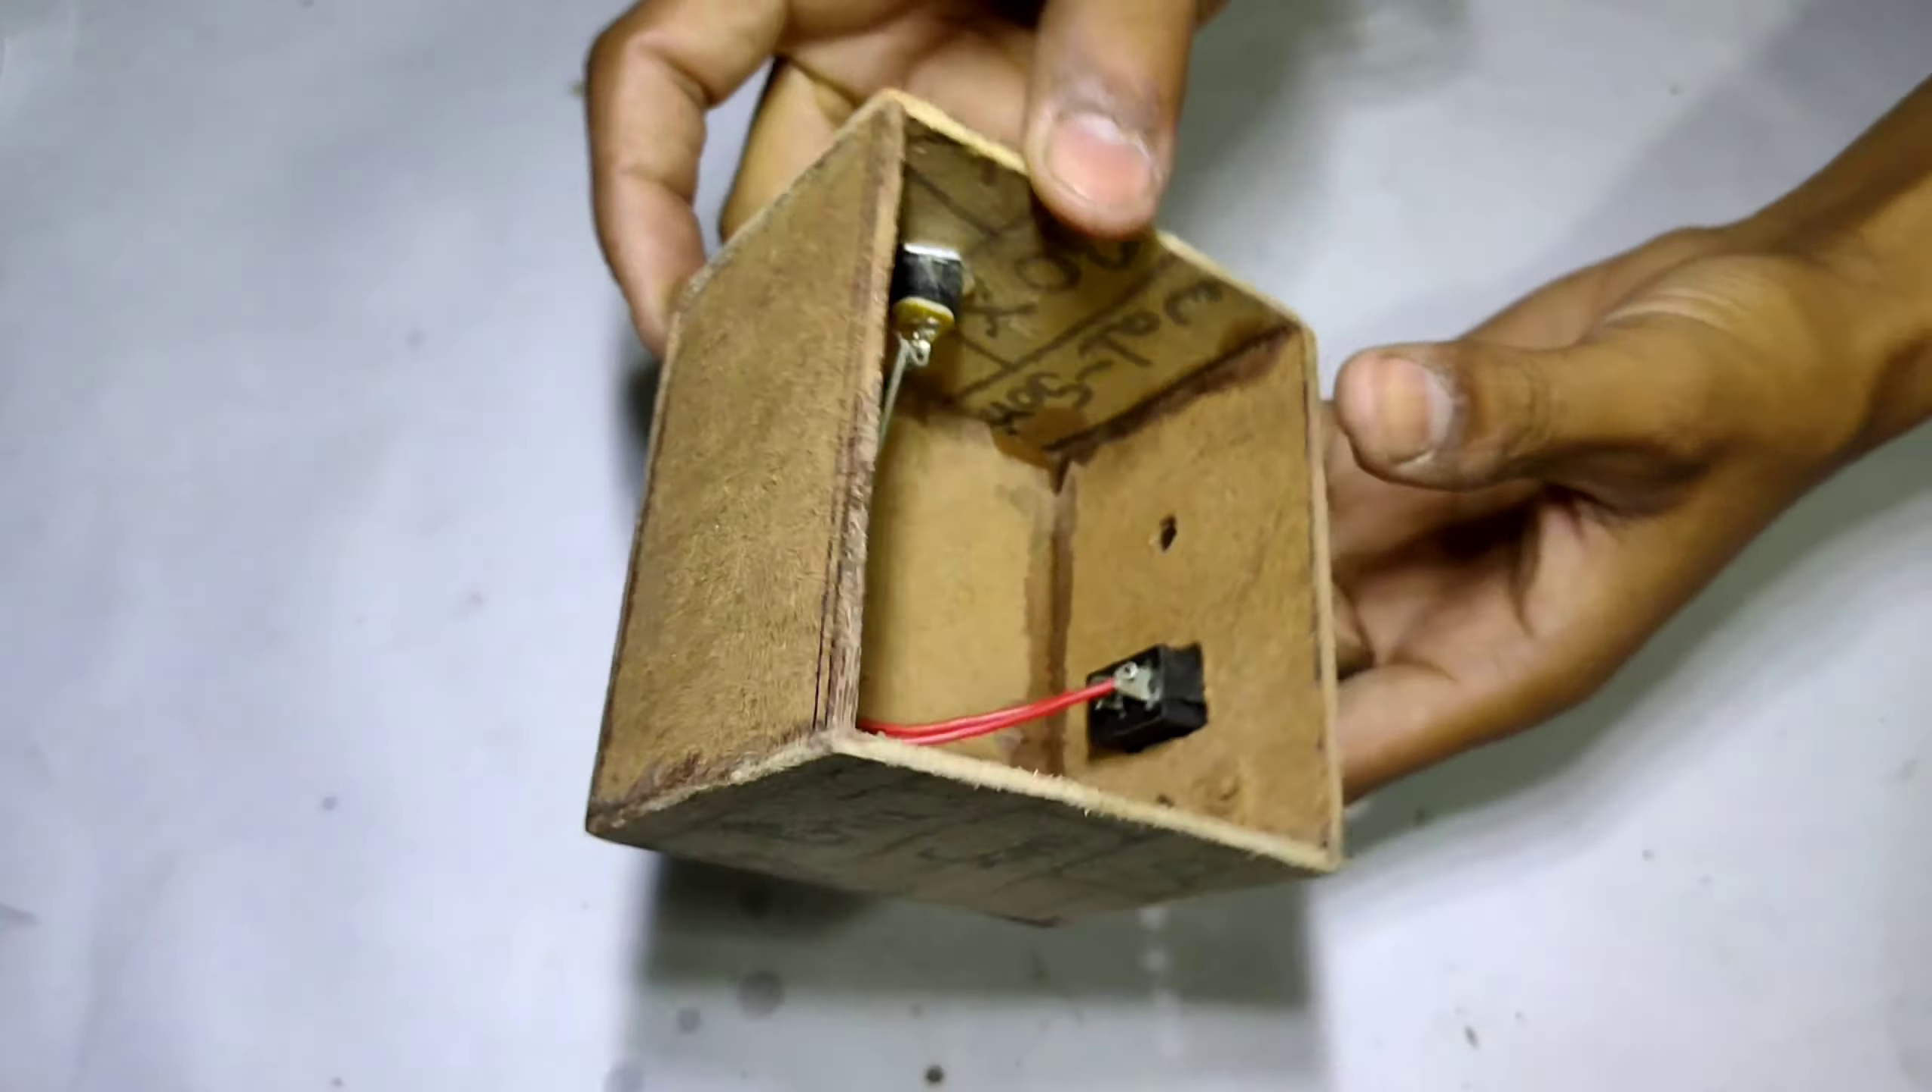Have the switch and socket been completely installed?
Yes.